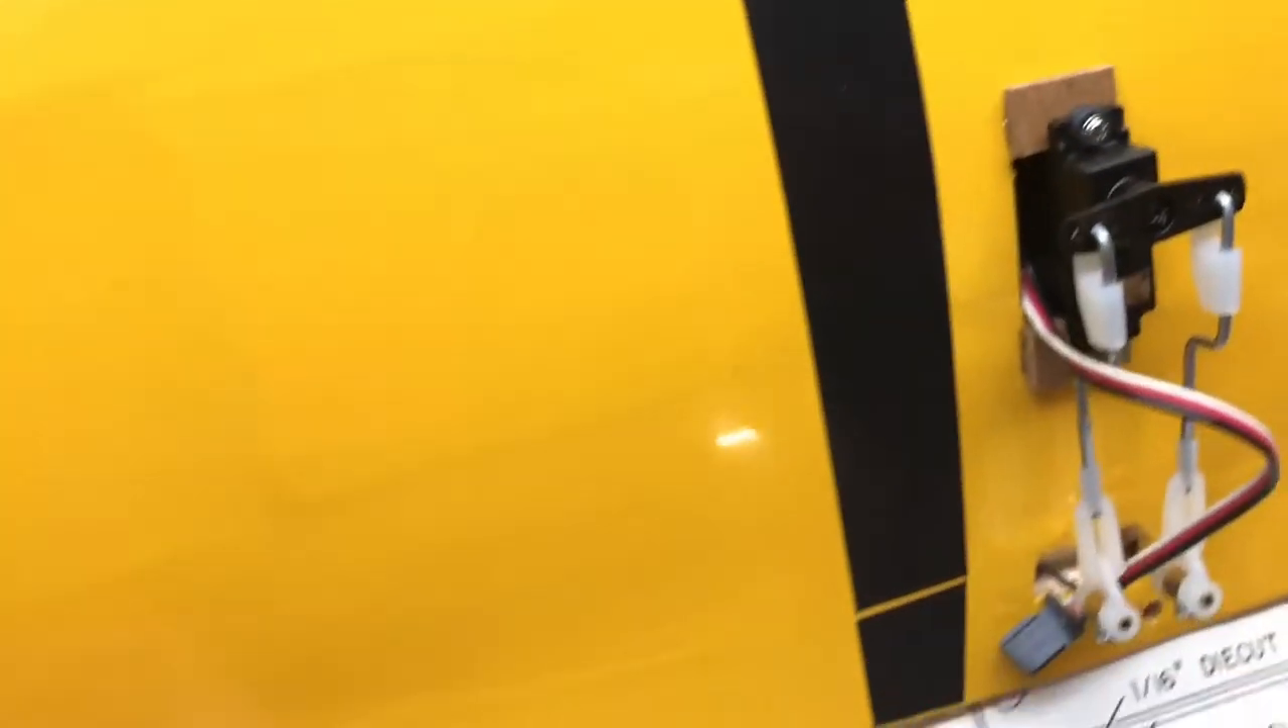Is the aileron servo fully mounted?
Yes.